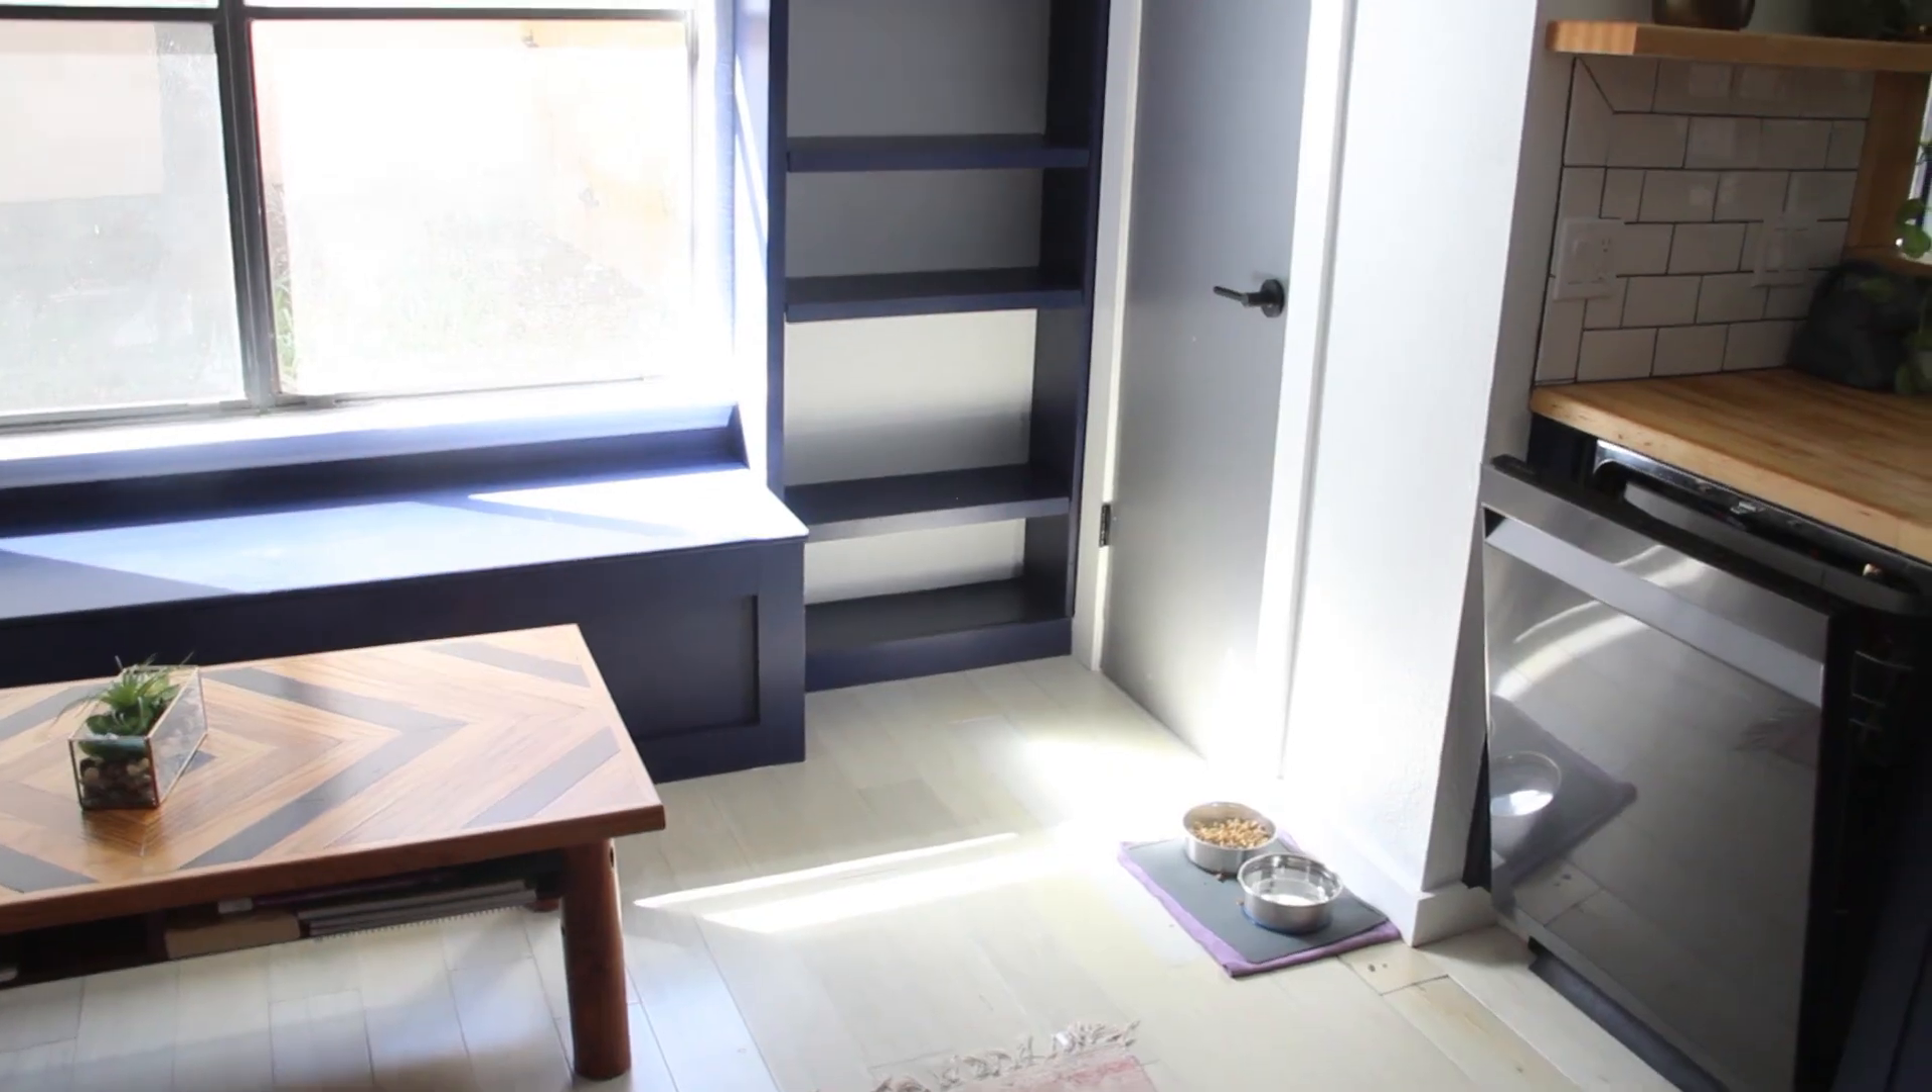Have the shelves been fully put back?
Yes.